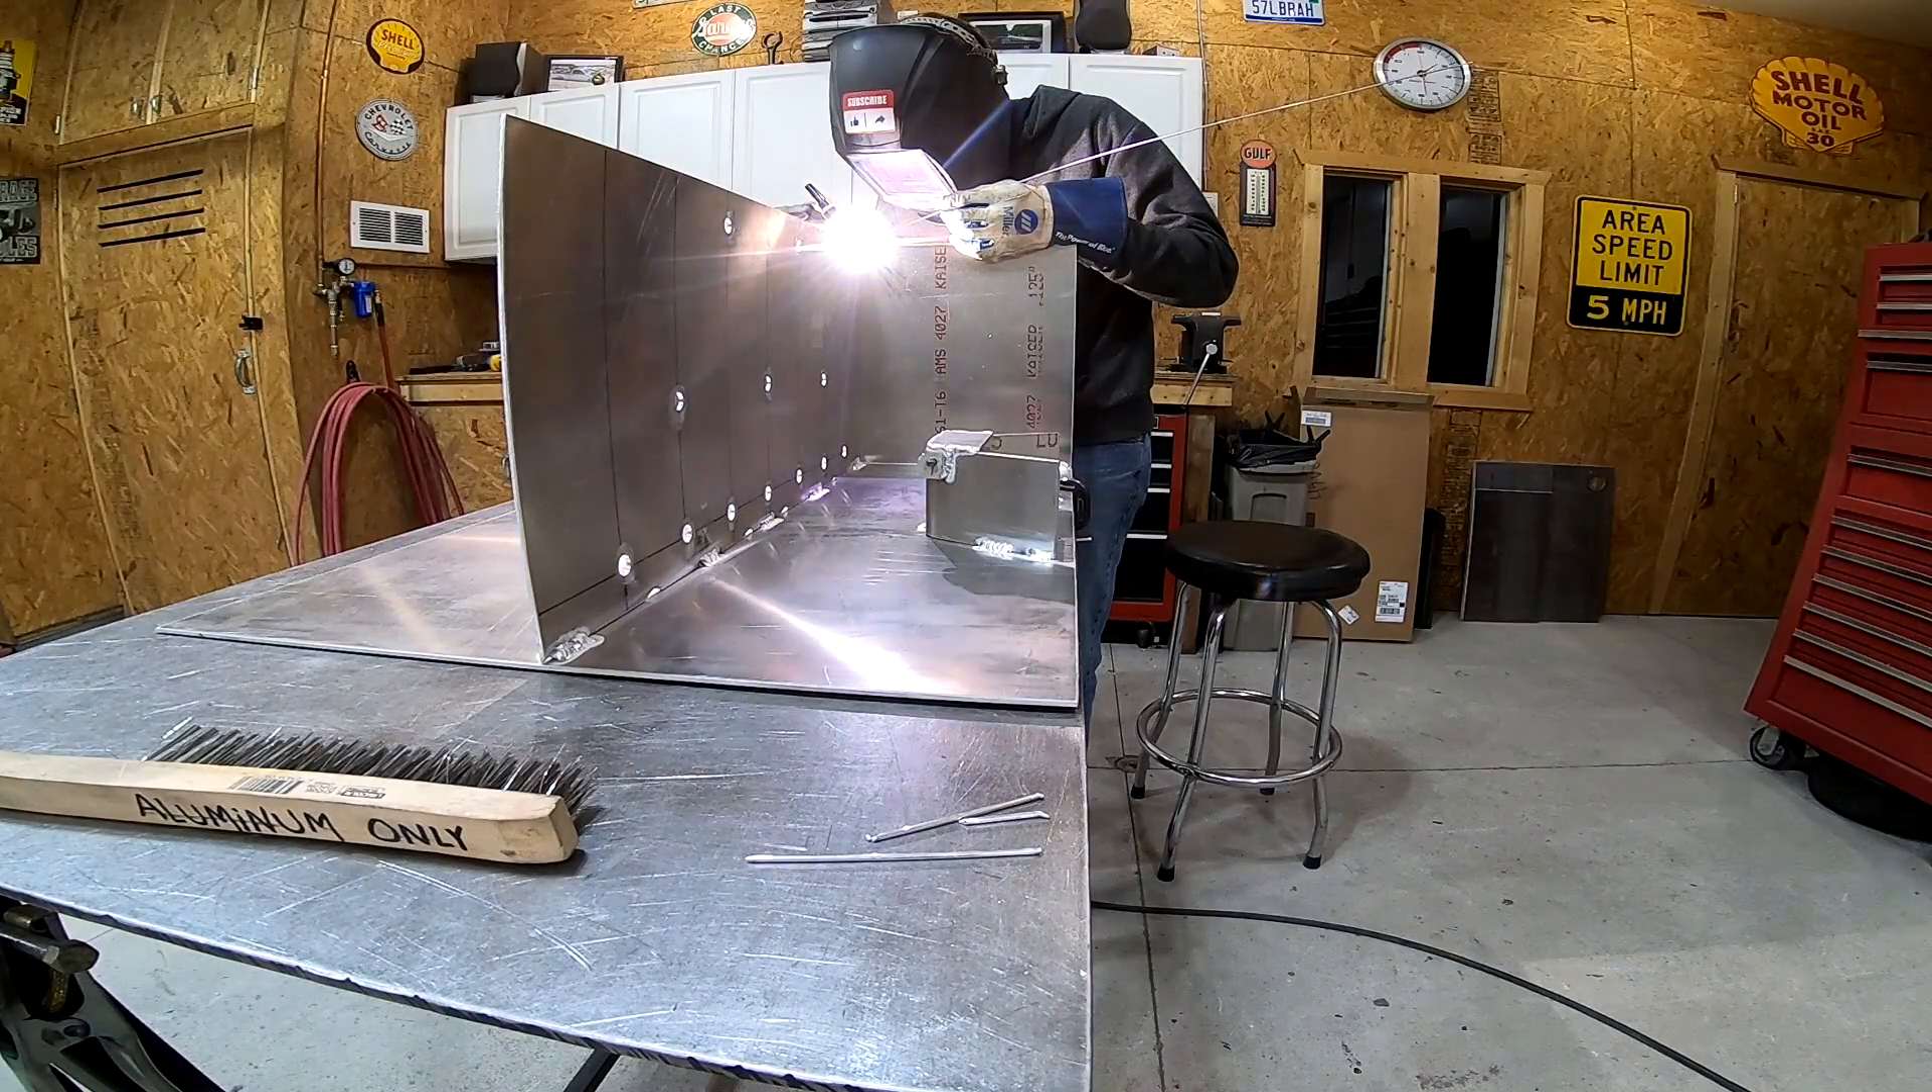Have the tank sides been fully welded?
No.